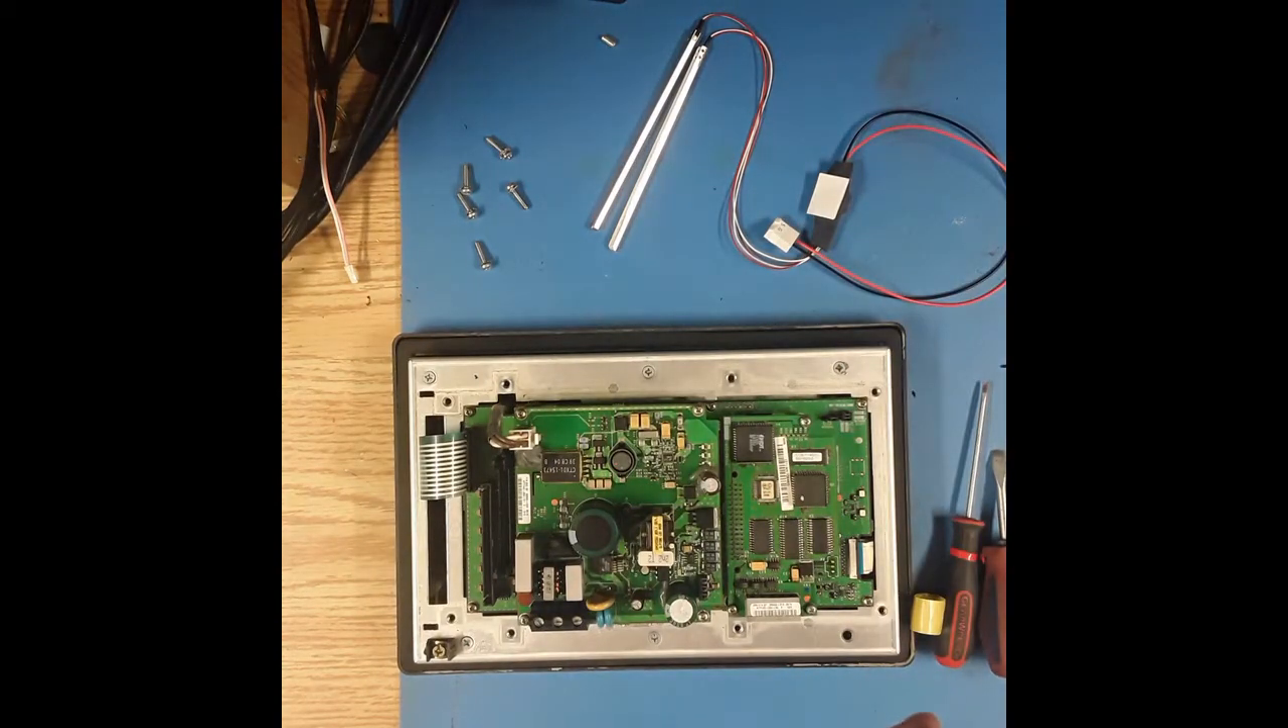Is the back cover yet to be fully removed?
No.